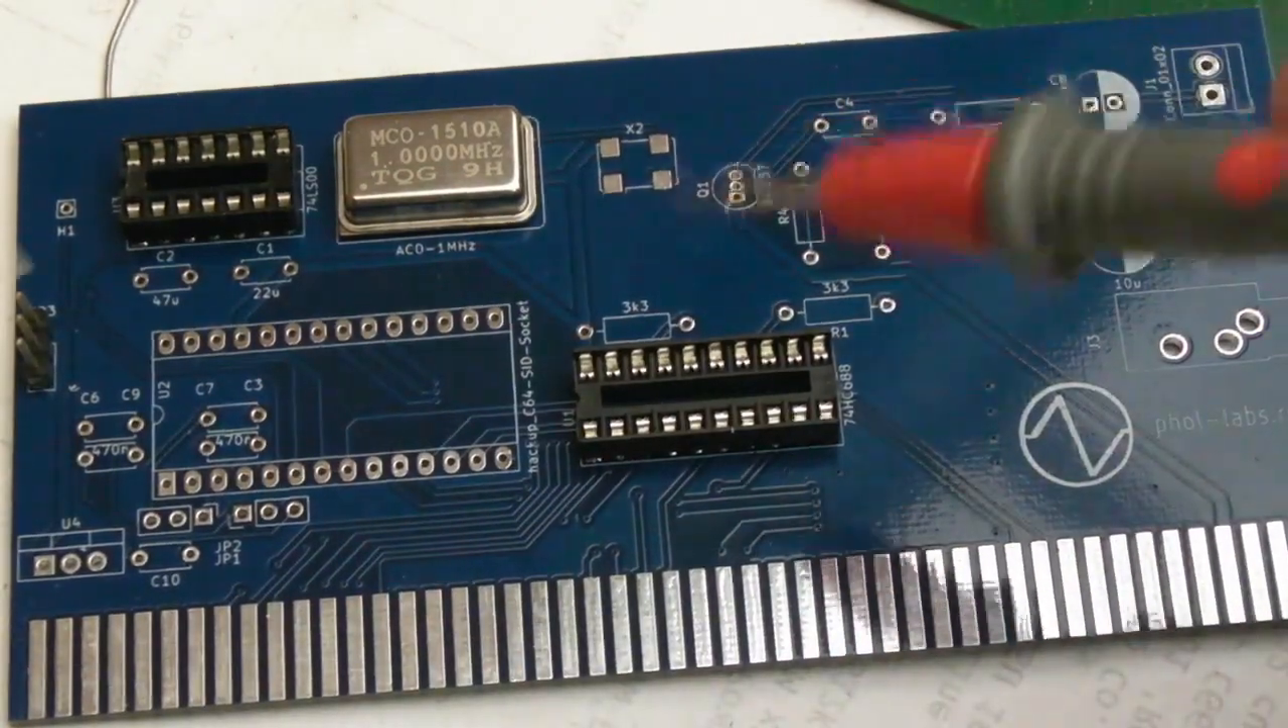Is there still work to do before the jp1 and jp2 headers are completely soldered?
Yes.